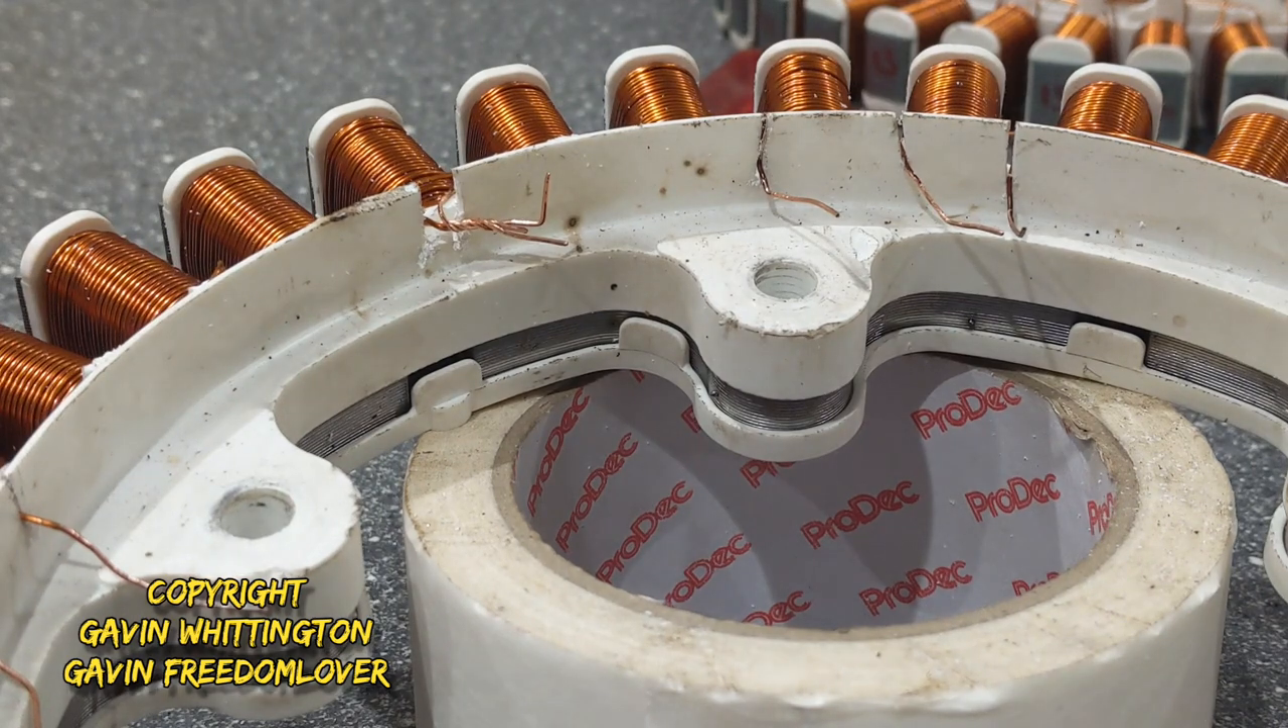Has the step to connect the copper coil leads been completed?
No.